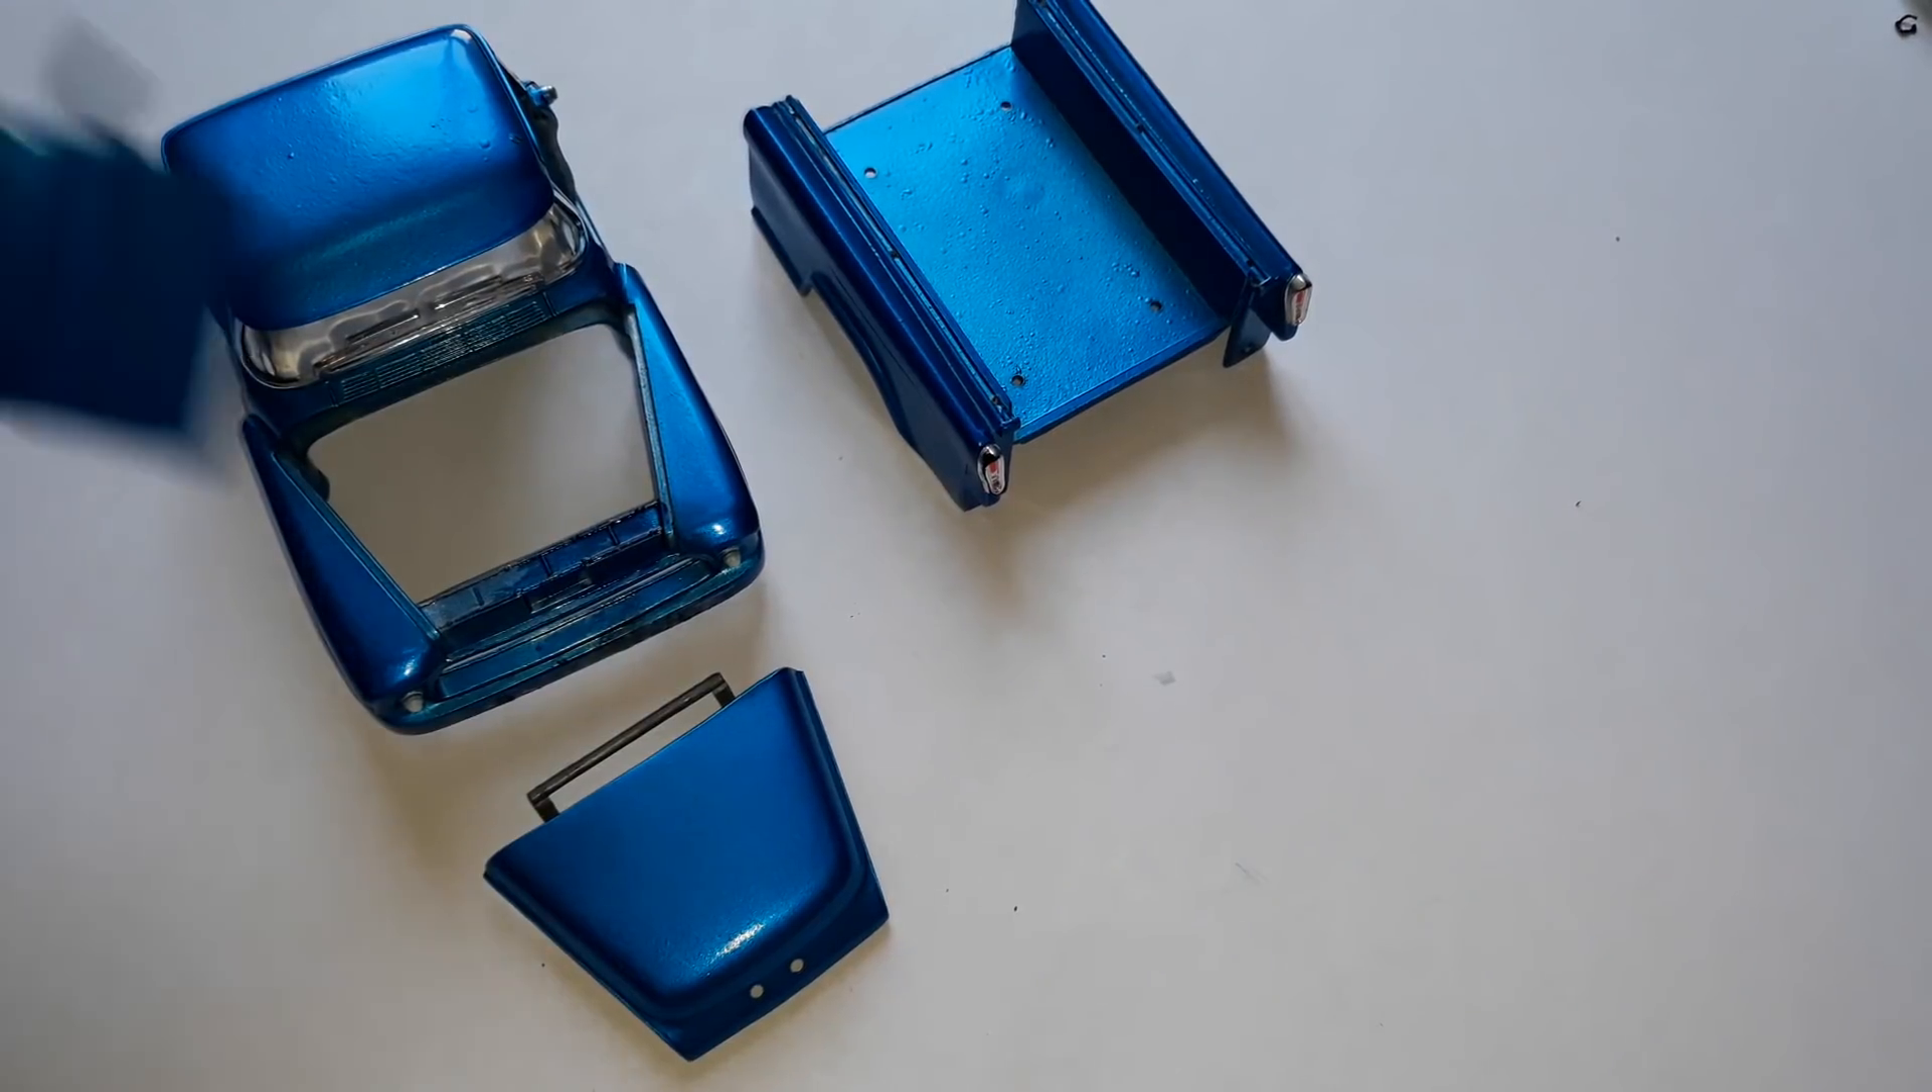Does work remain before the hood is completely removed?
No.